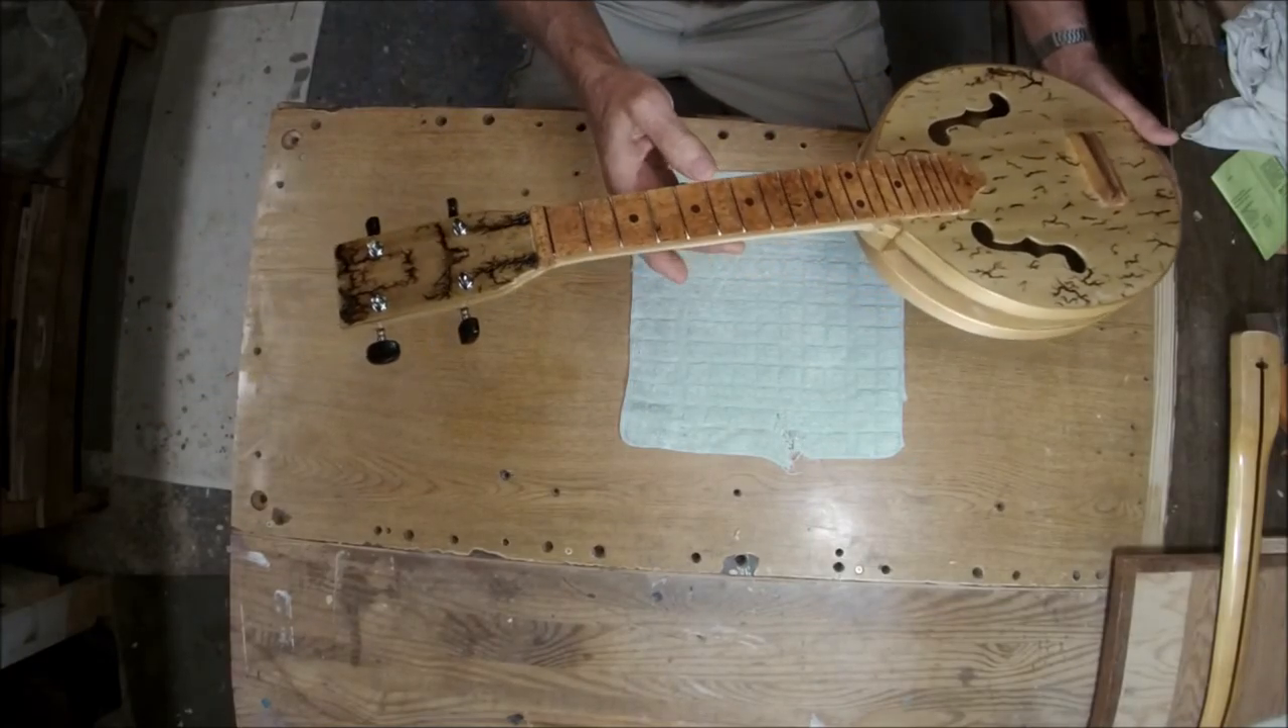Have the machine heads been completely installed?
Yes.